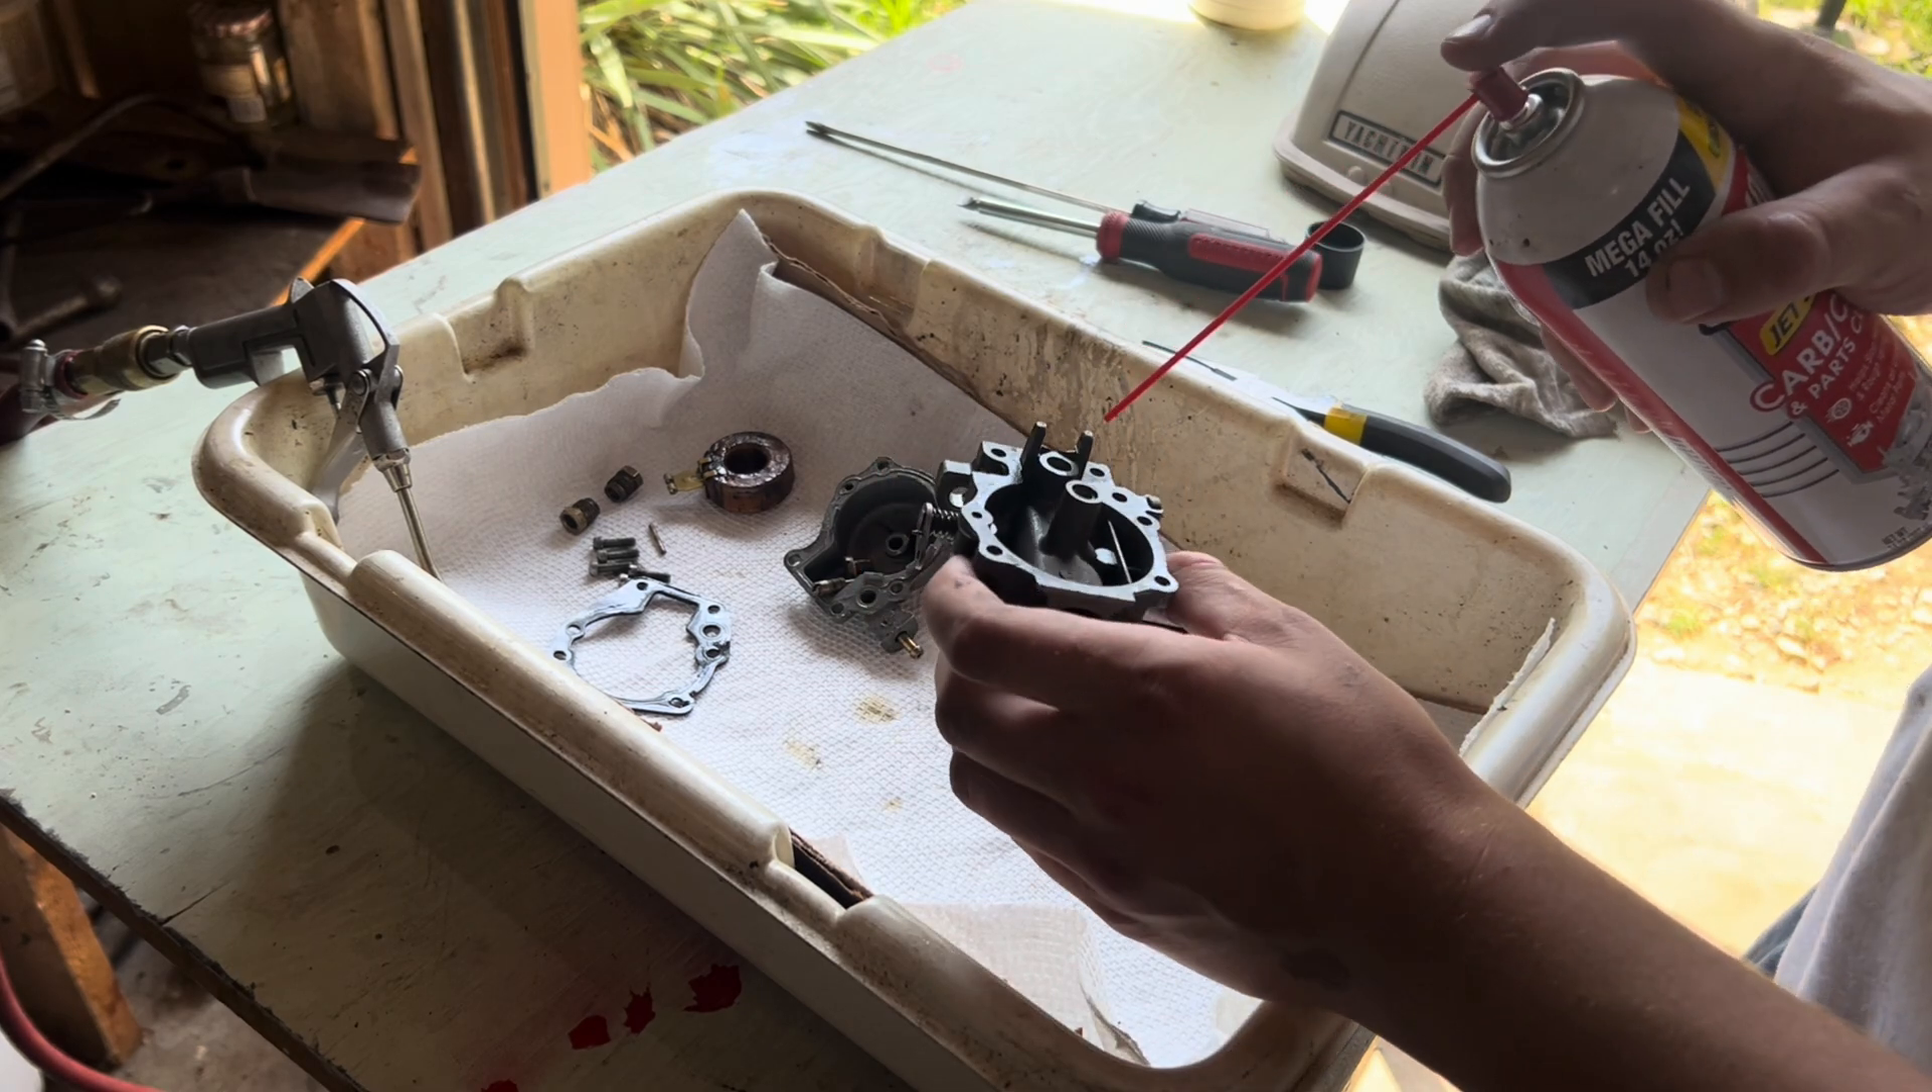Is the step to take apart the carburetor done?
Yes.